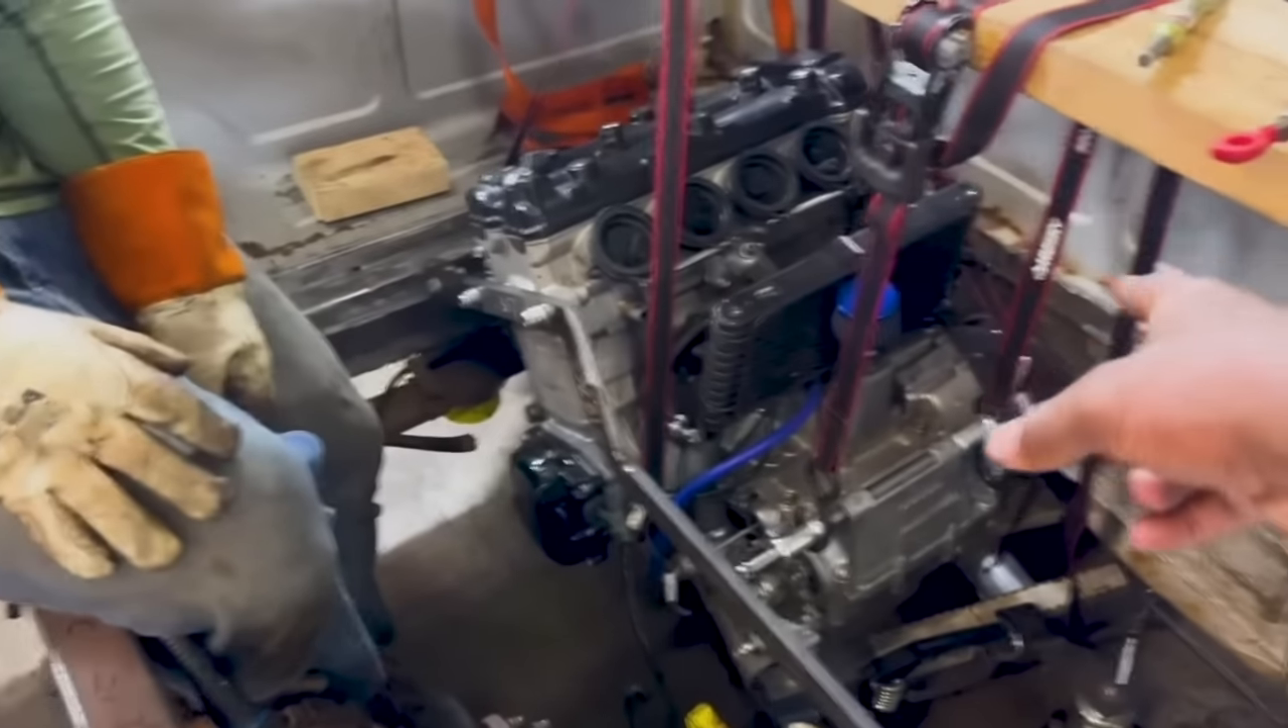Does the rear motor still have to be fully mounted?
Yes.